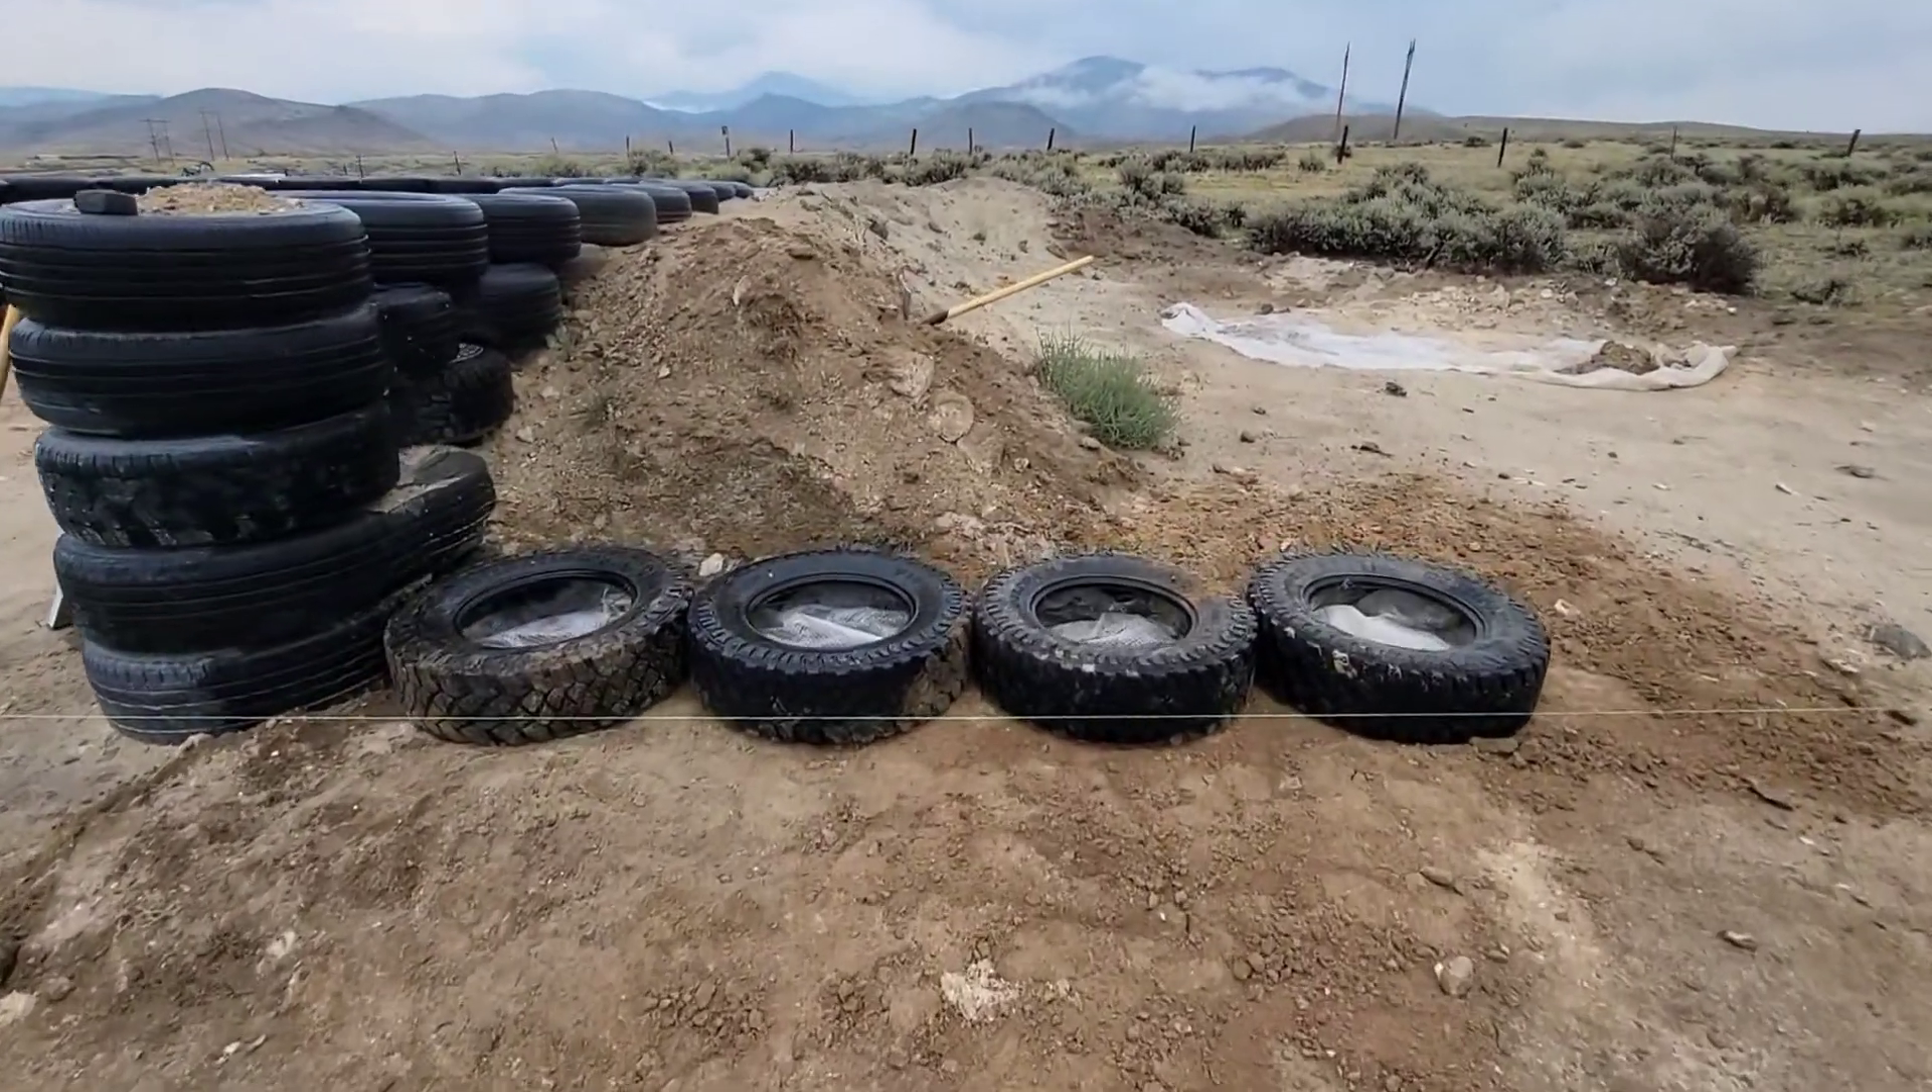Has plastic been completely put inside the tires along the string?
Yes.